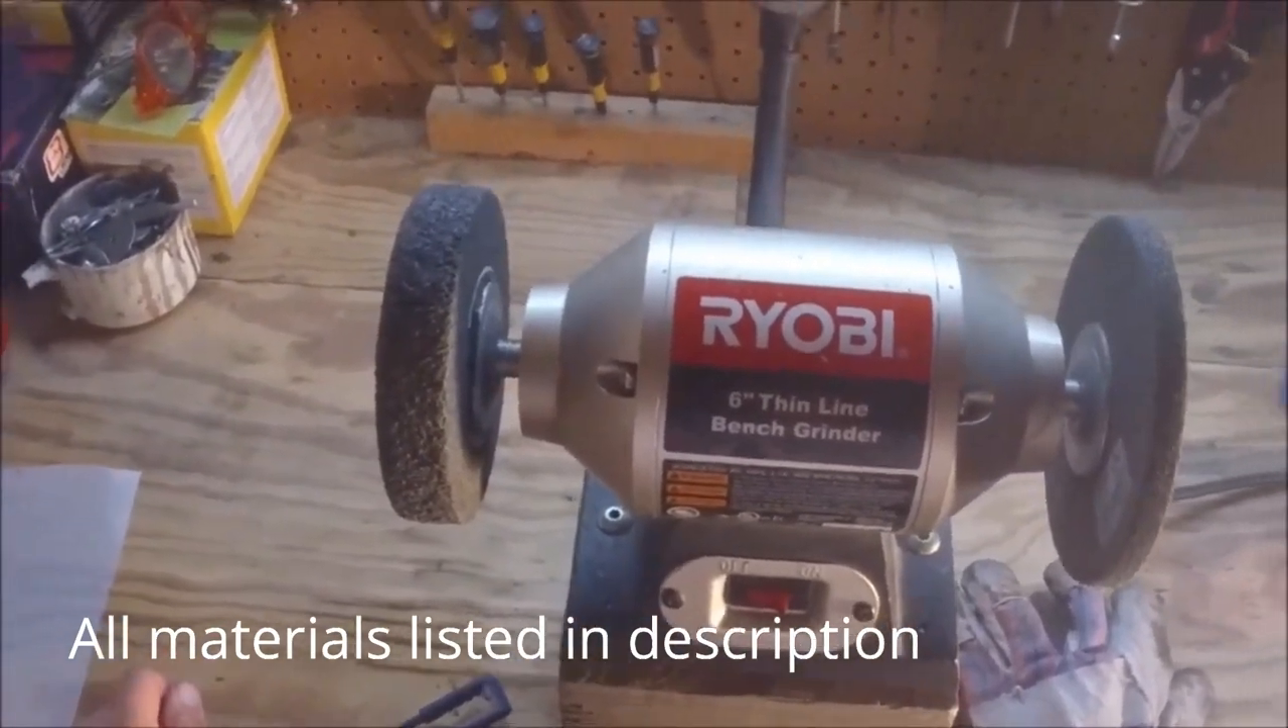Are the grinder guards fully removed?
Yes.